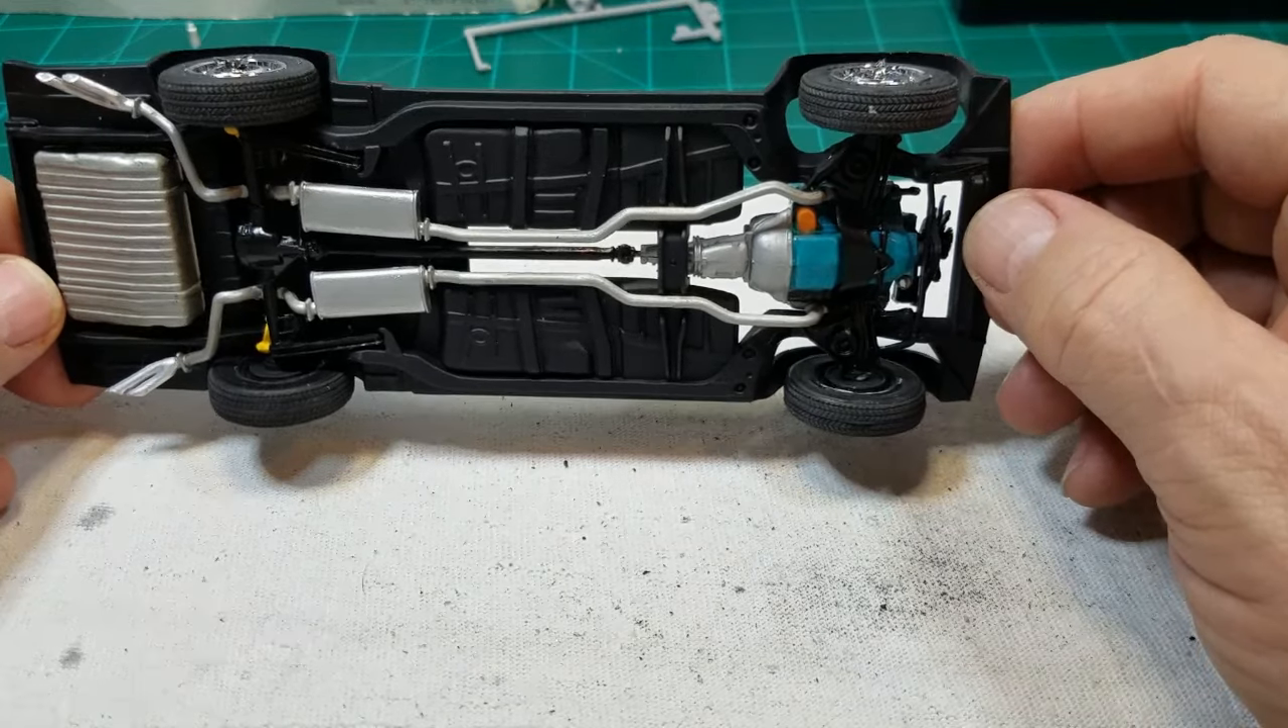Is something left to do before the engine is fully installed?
No.